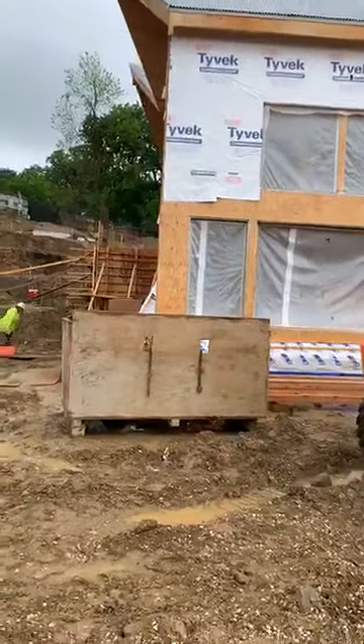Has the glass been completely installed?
No.